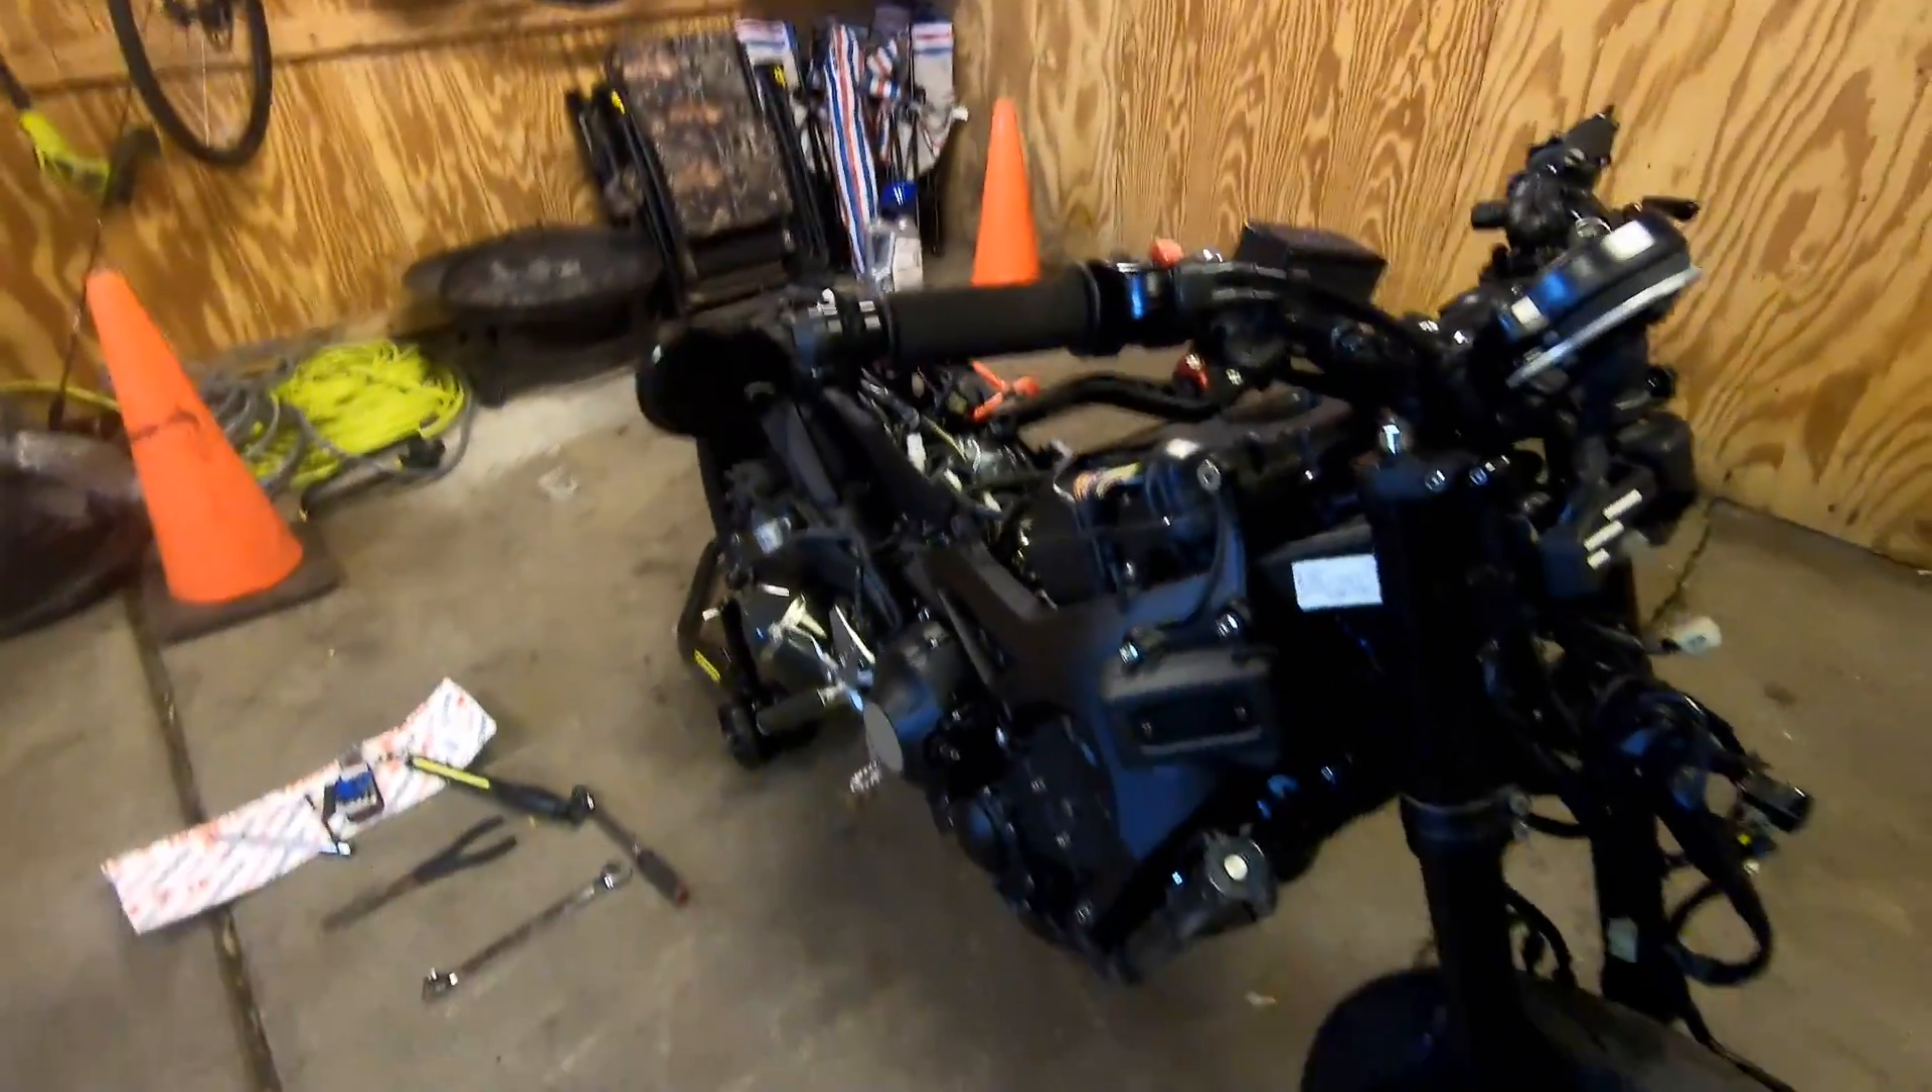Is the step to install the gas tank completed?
No.